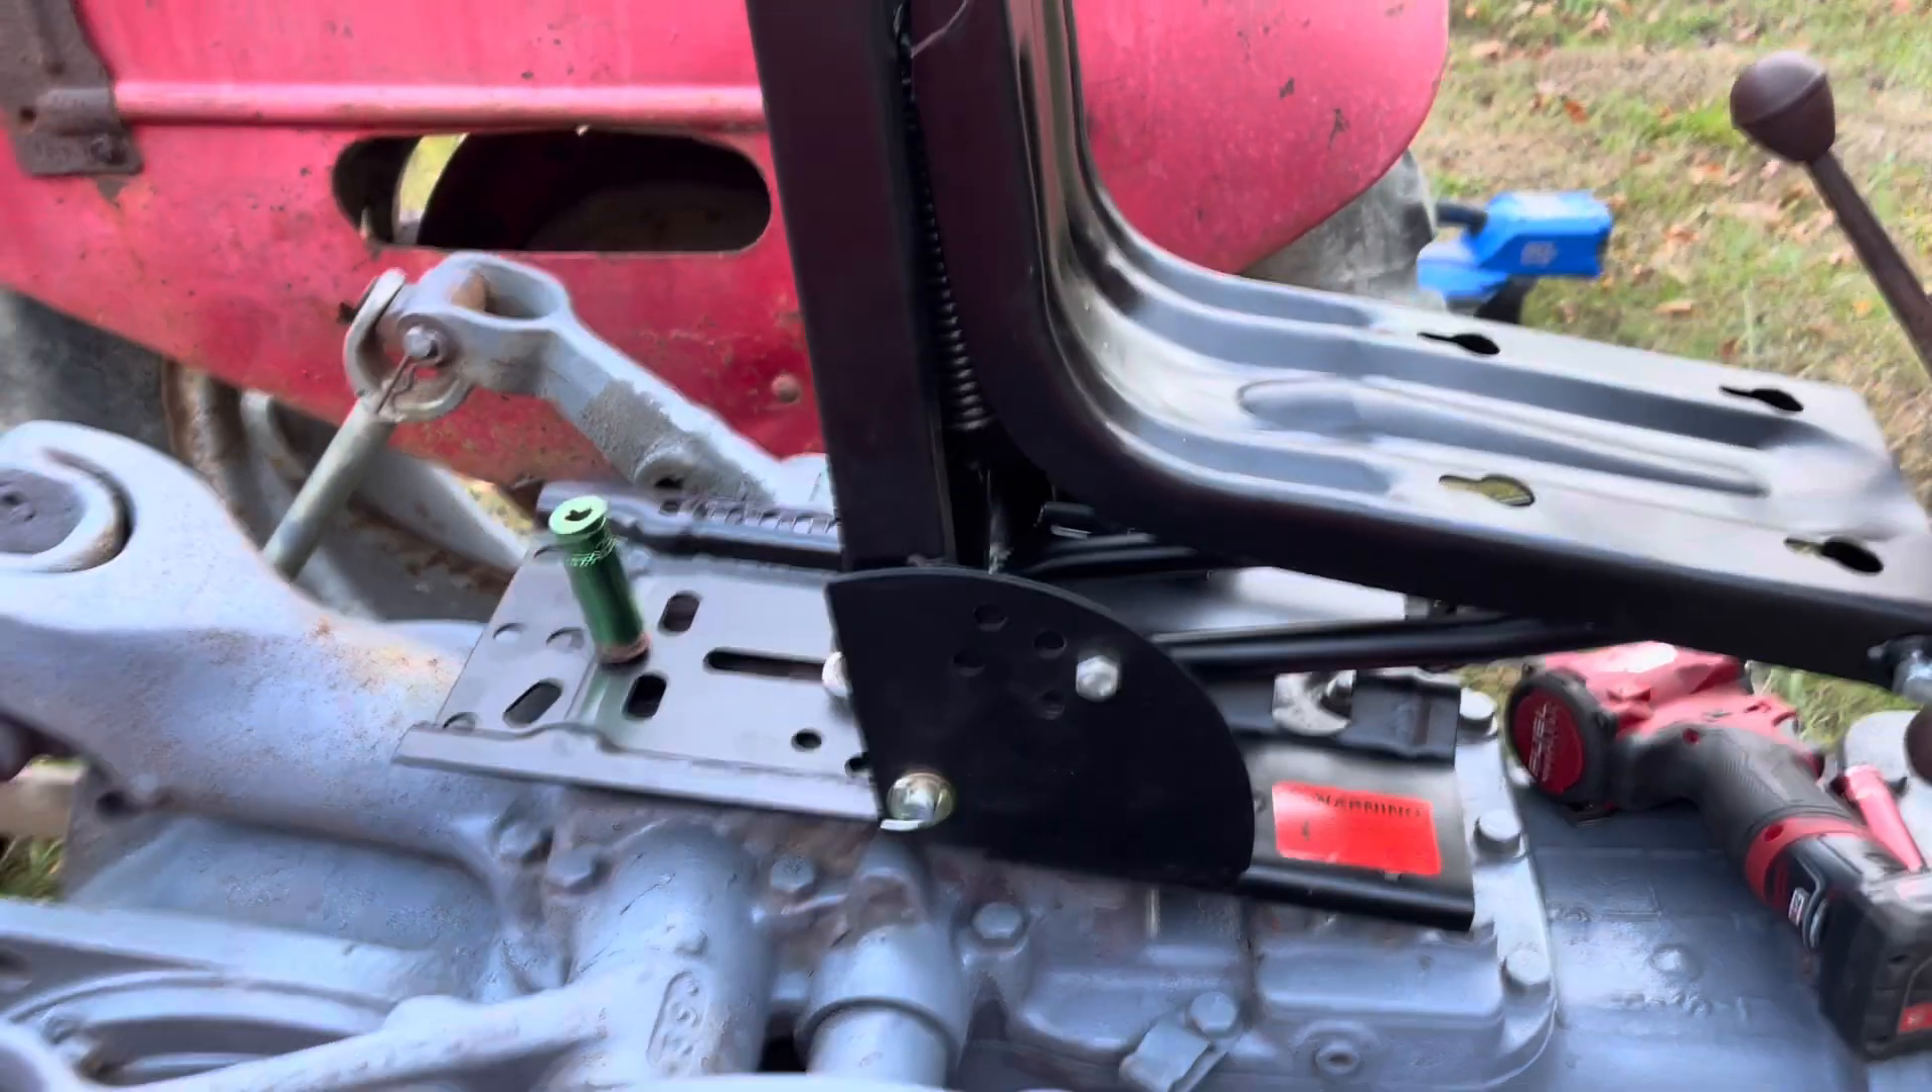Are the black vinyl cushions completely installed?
No.